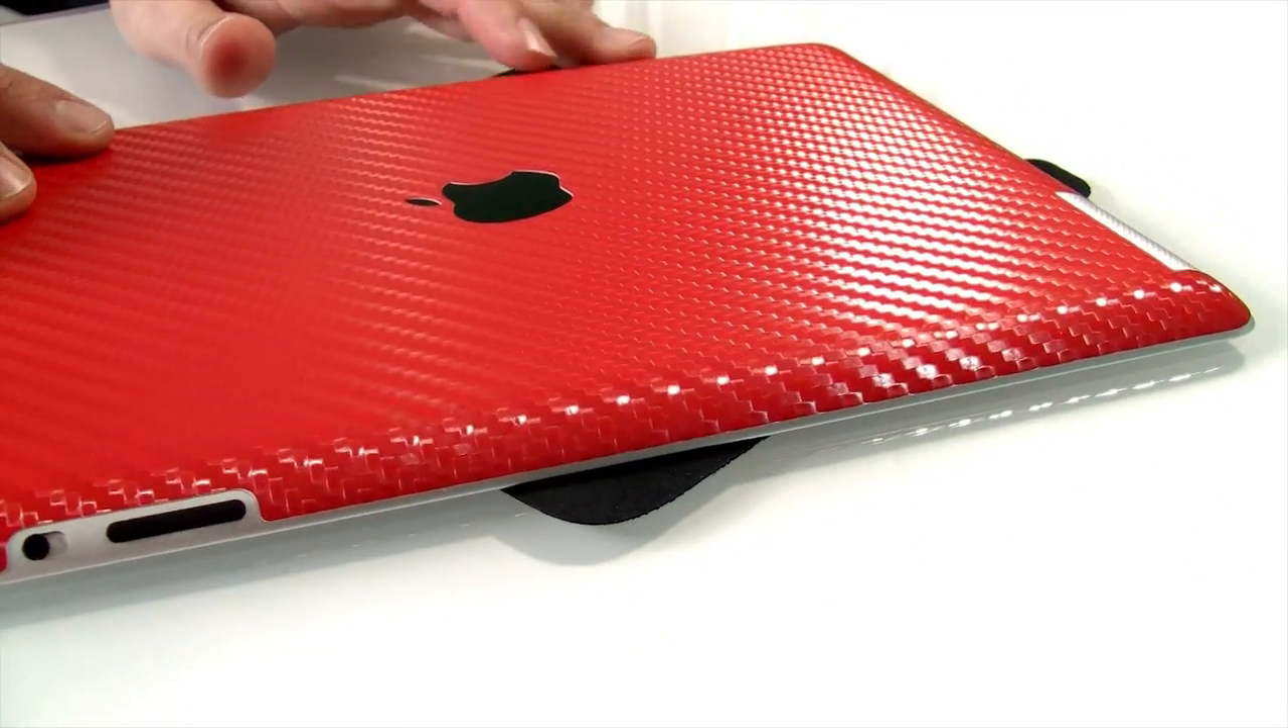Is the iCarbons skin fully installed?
Yes.